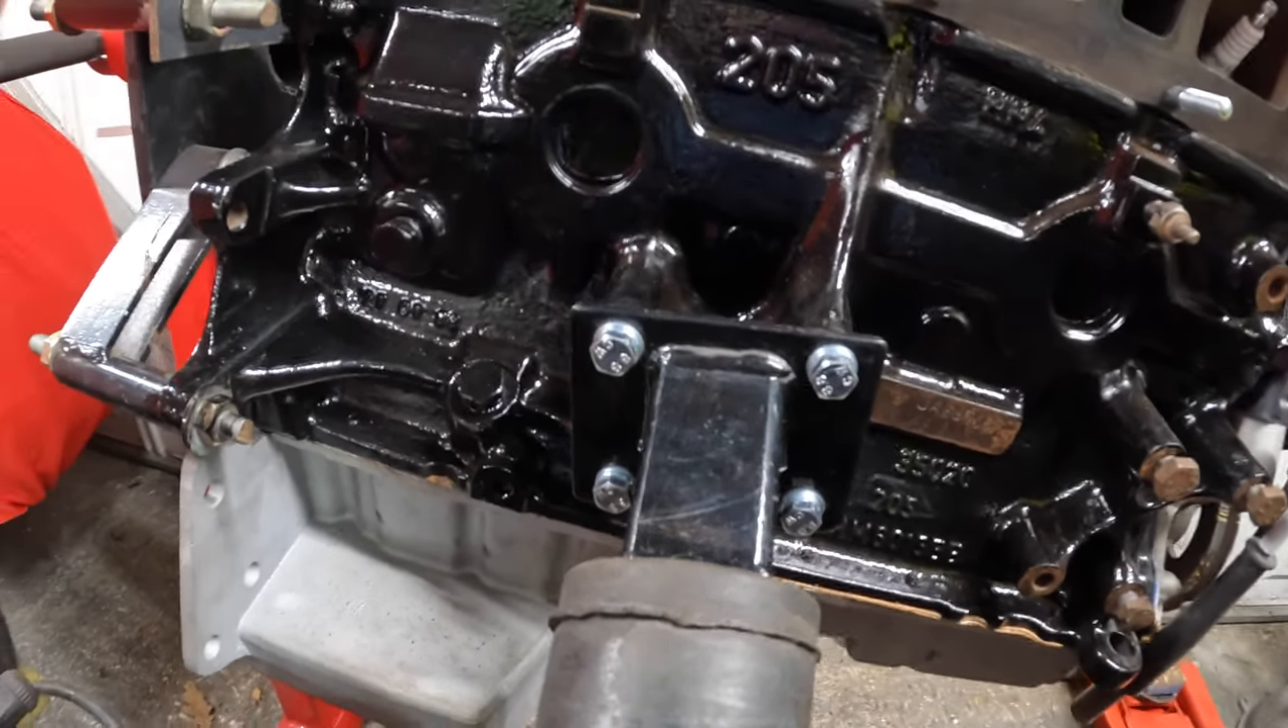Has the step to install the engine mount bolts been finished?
Yes.